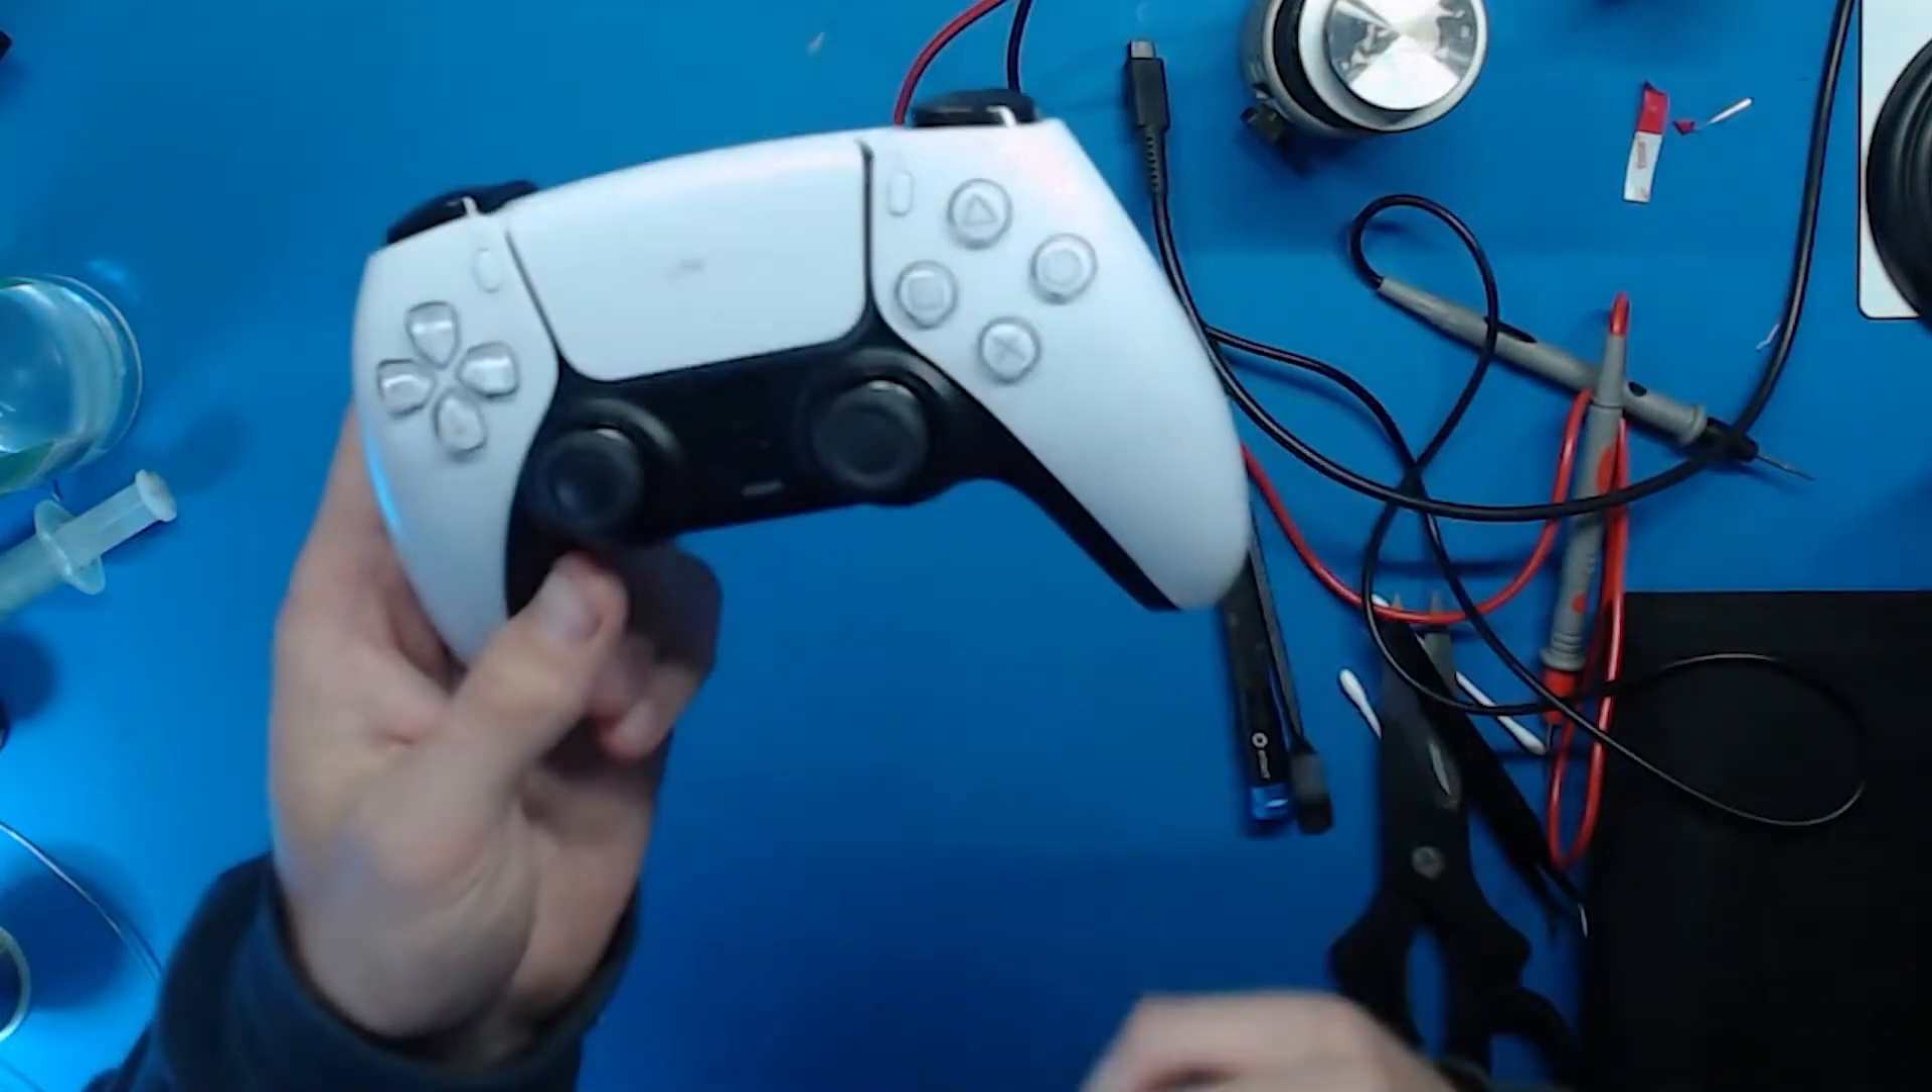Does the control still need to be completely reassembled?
No.